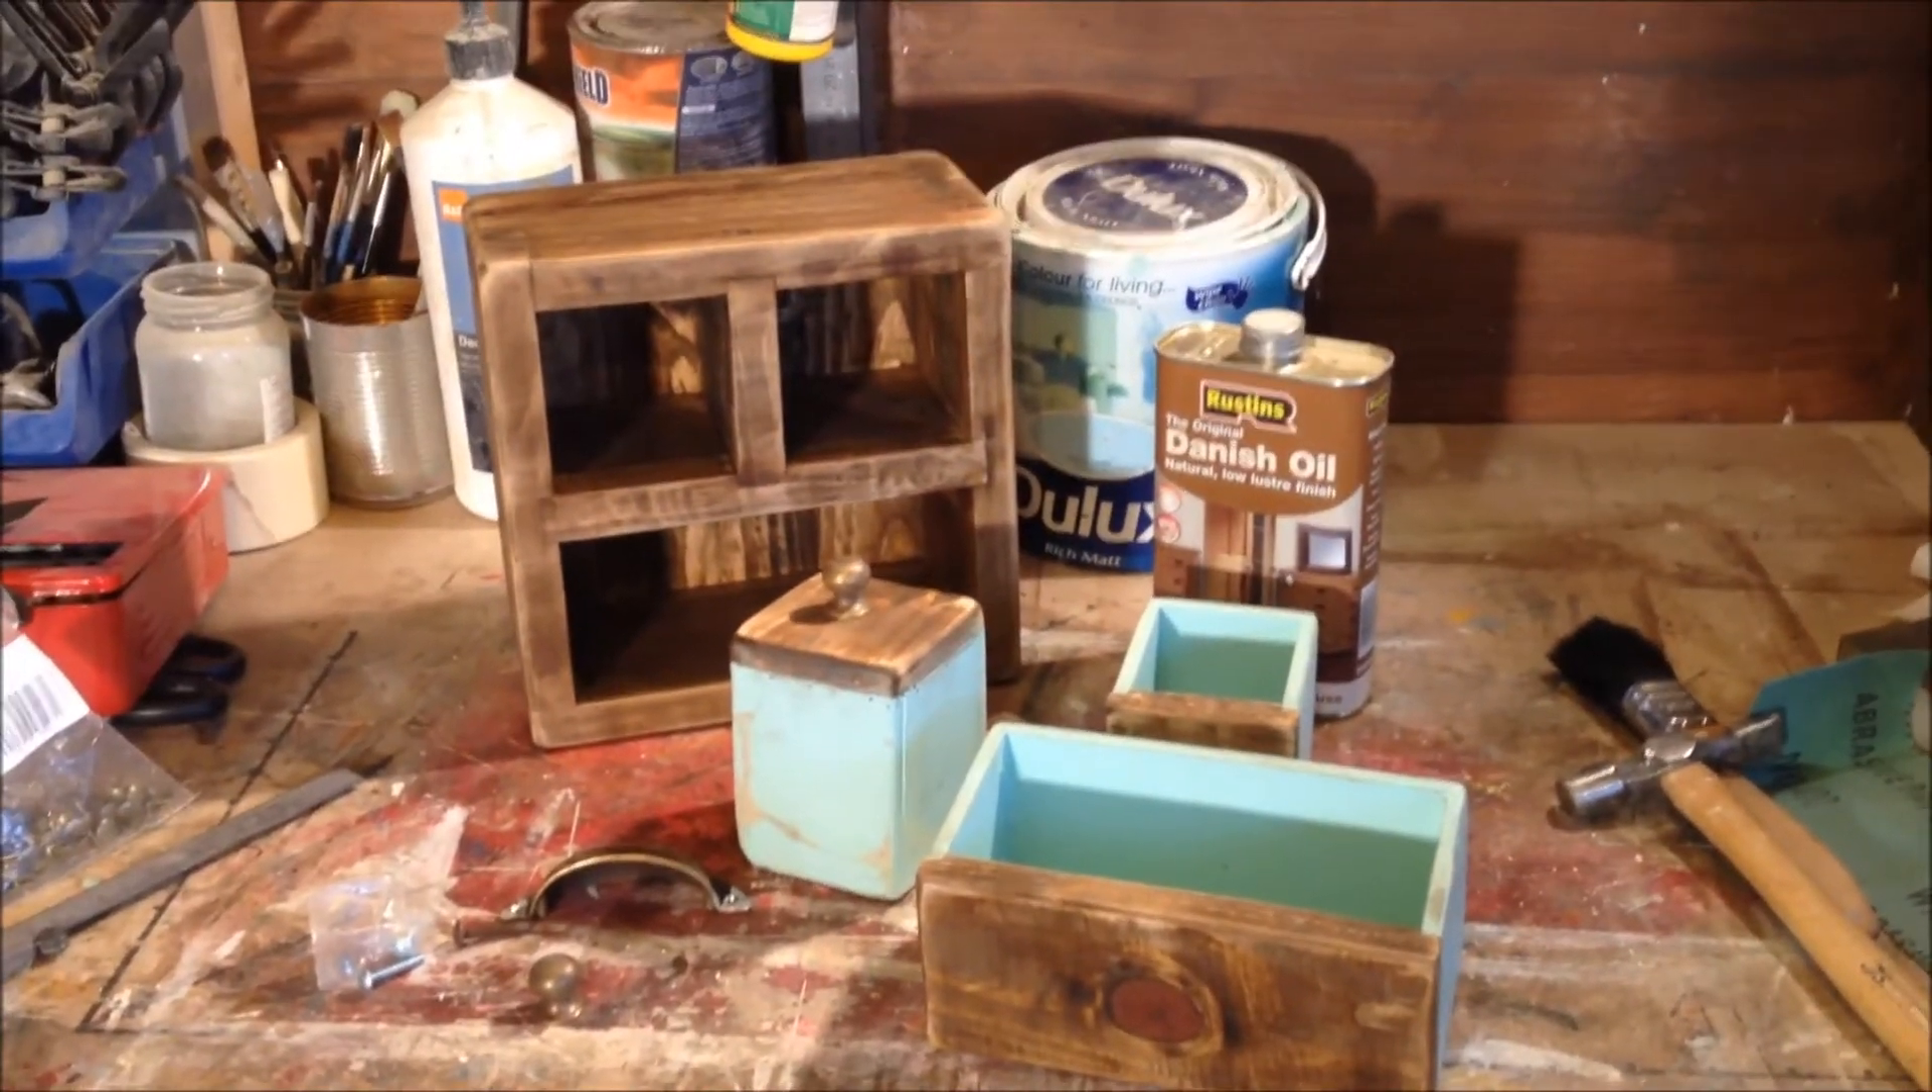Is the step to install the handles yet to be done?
Yes.